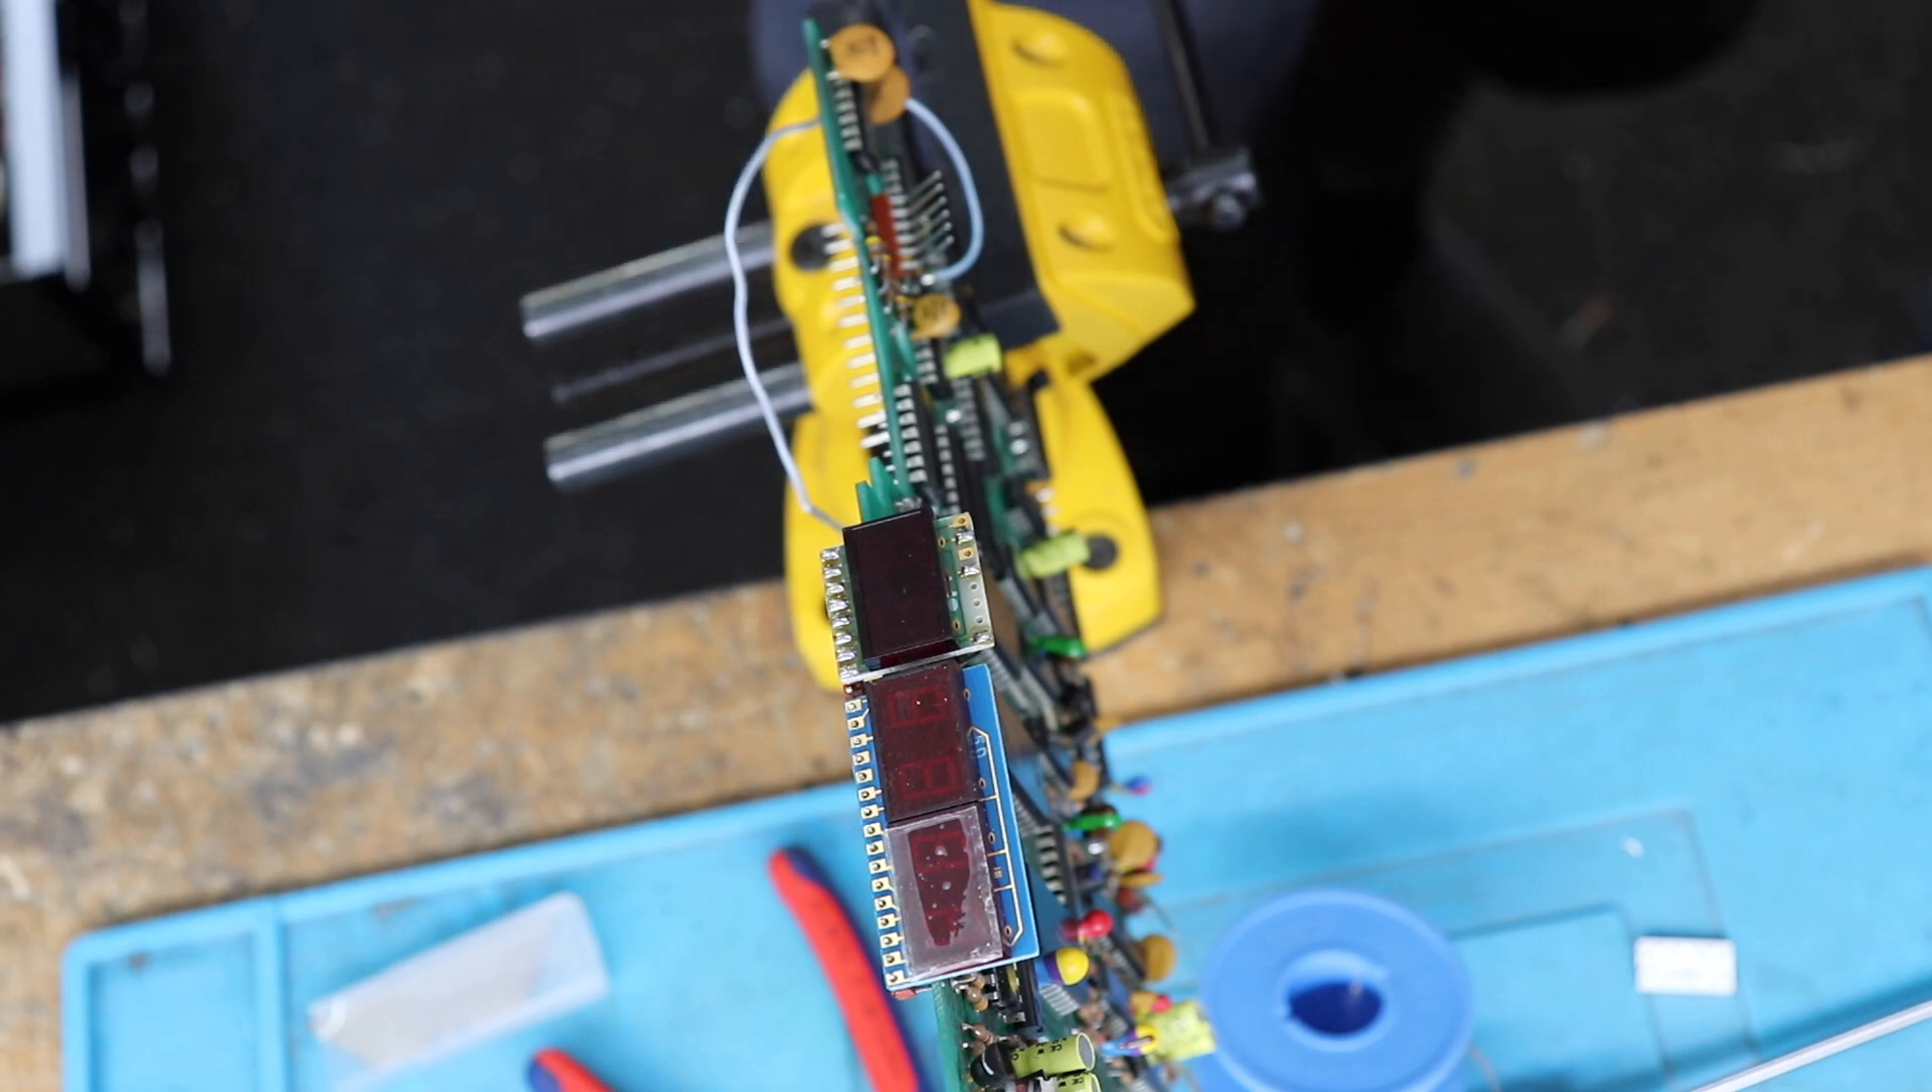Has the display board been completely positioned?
Yes.